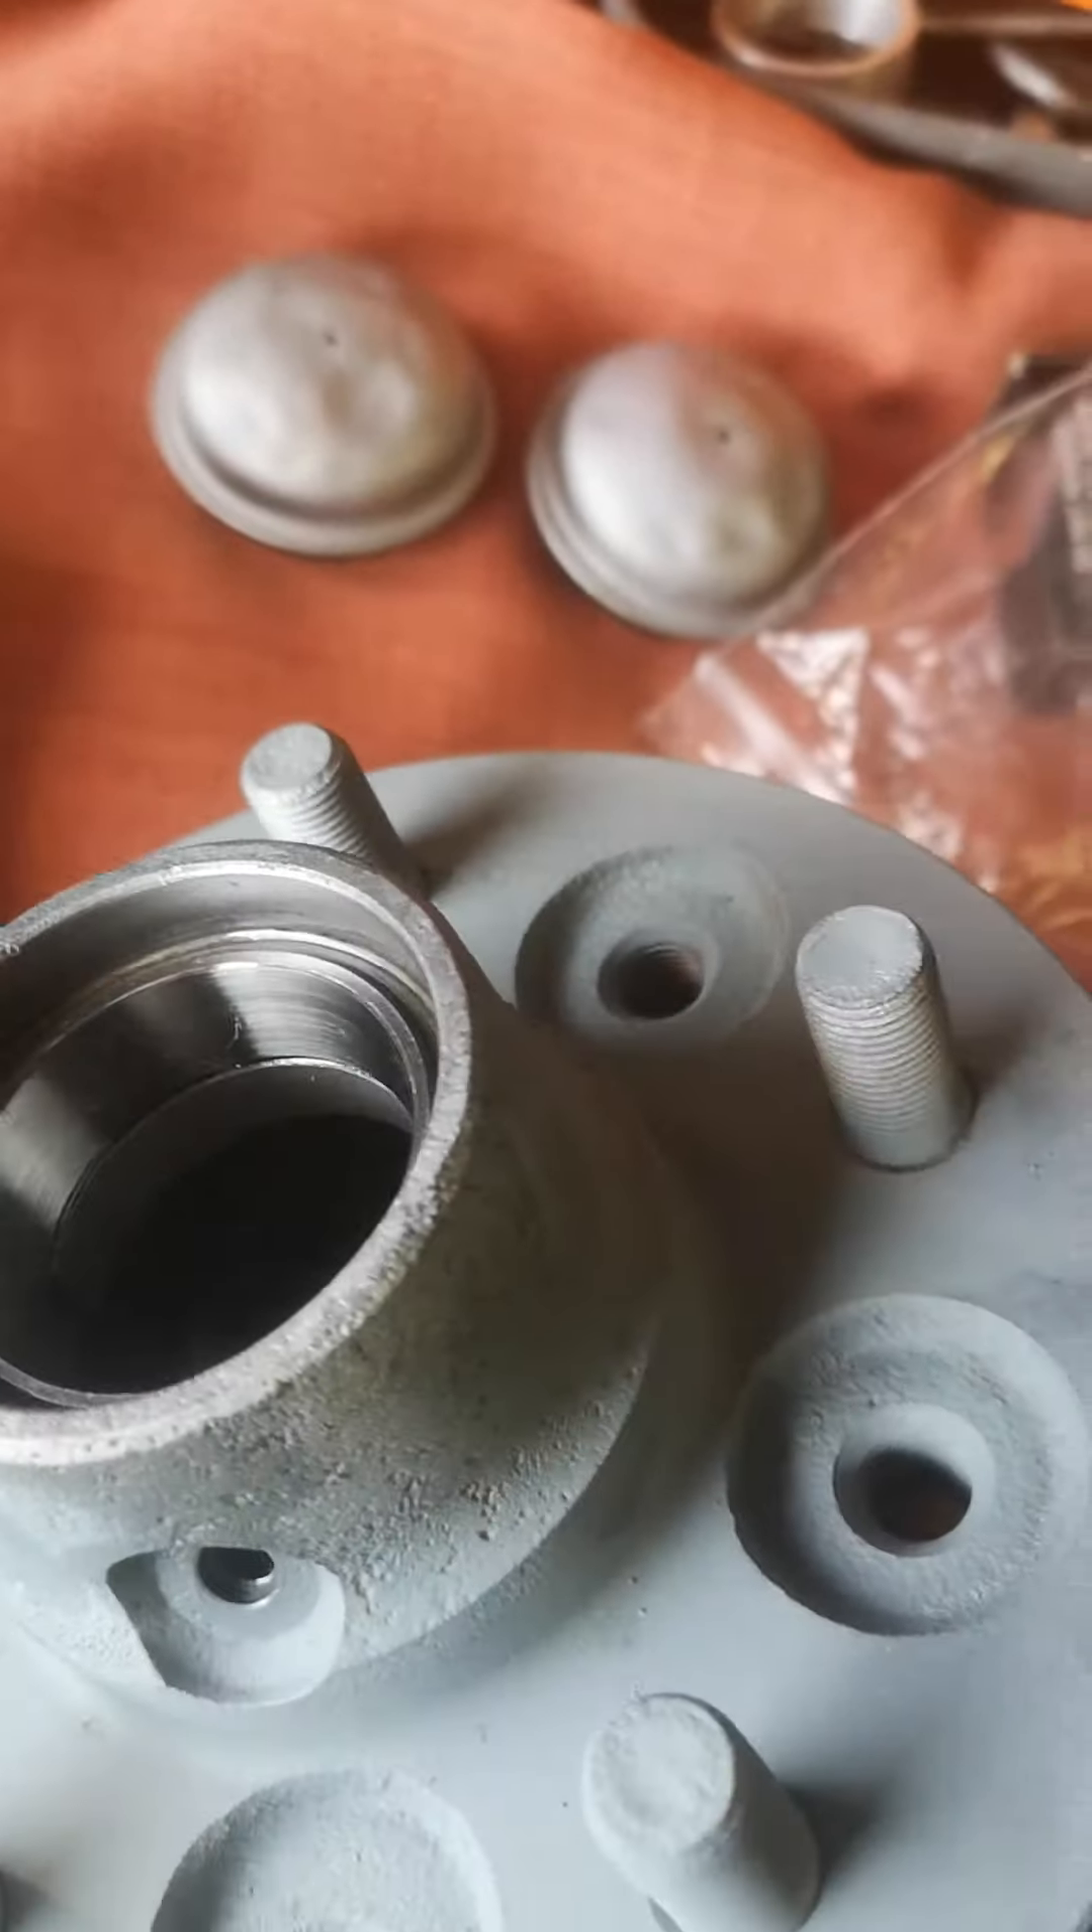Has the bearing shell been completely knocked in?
Yes.